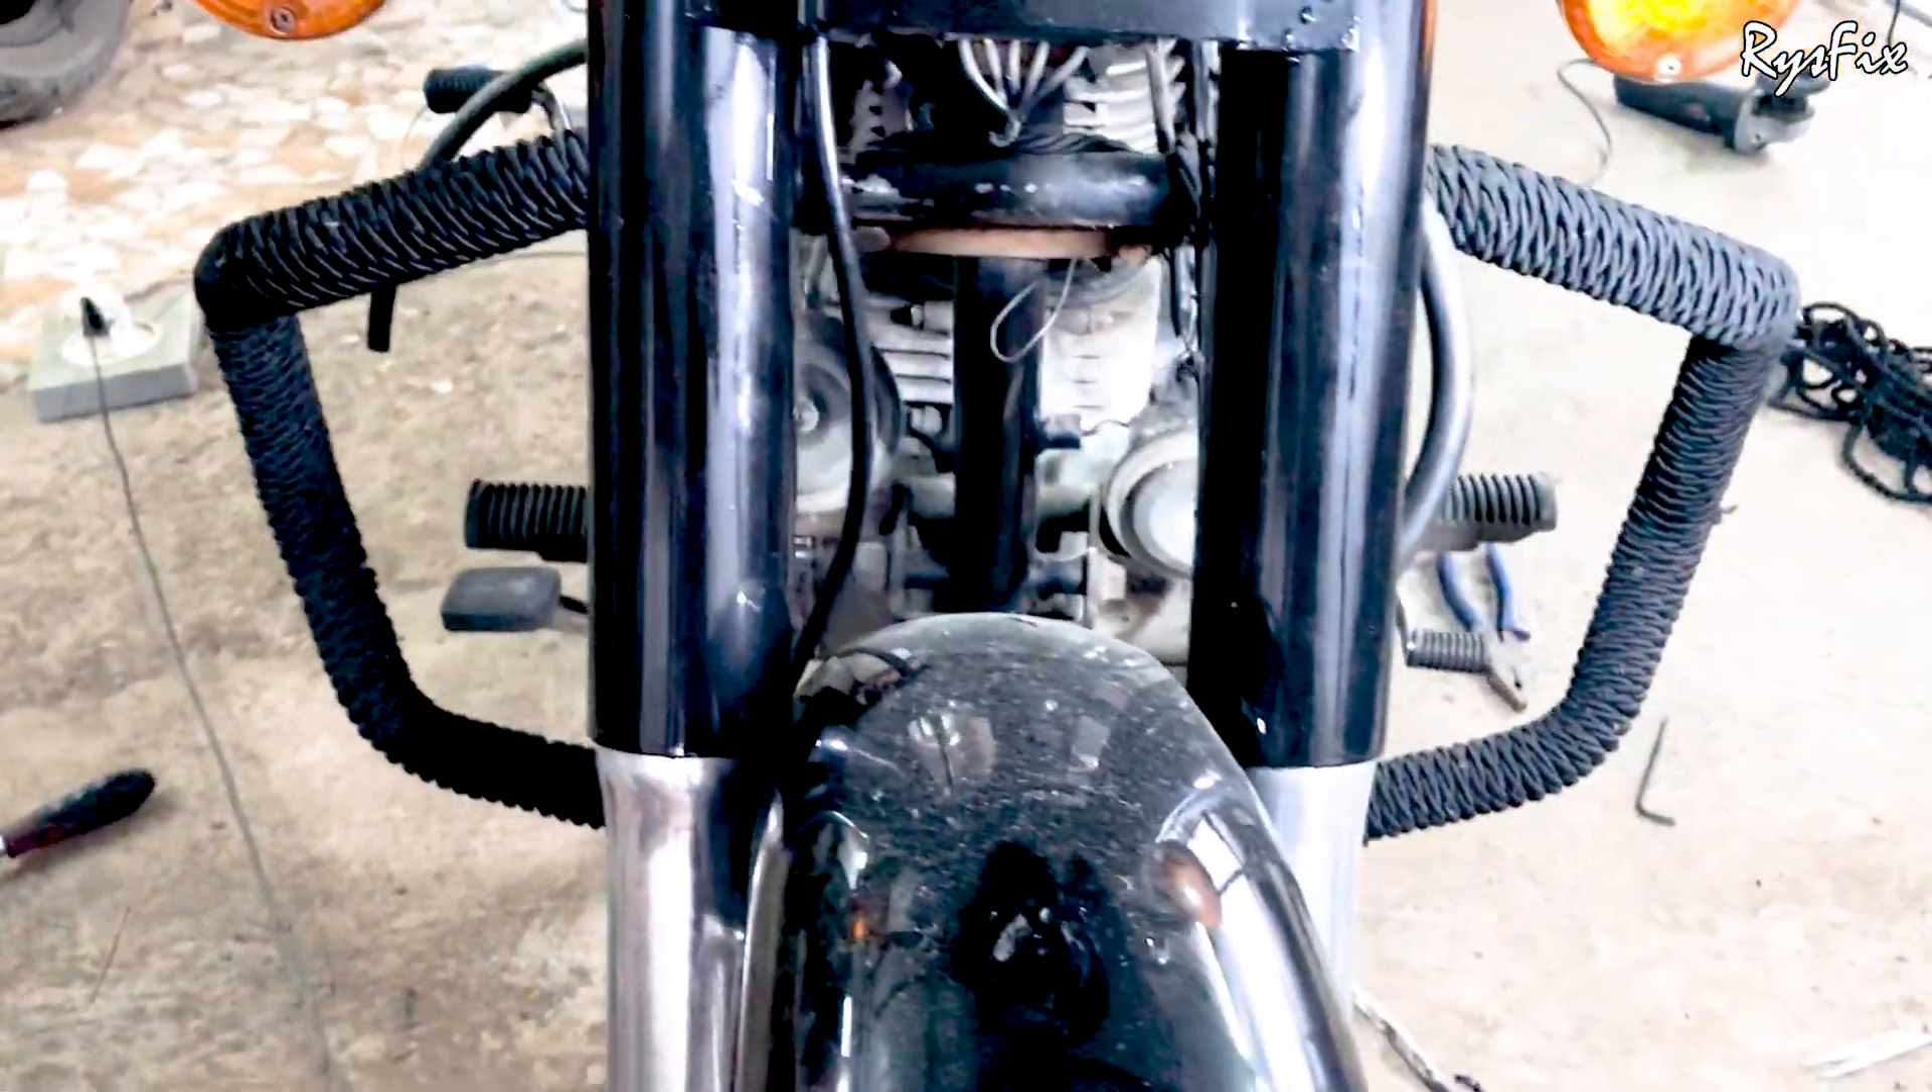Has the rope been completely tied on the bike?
Yes.